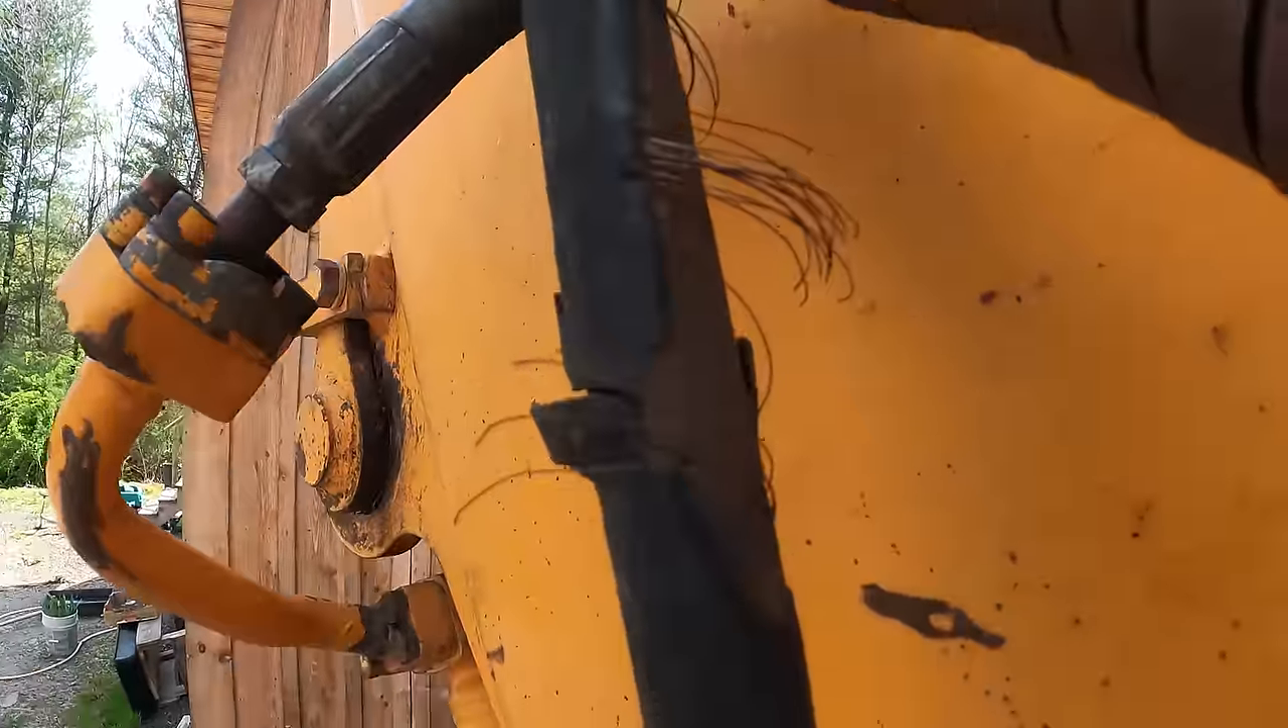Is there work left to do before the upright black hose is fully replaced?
Yes.